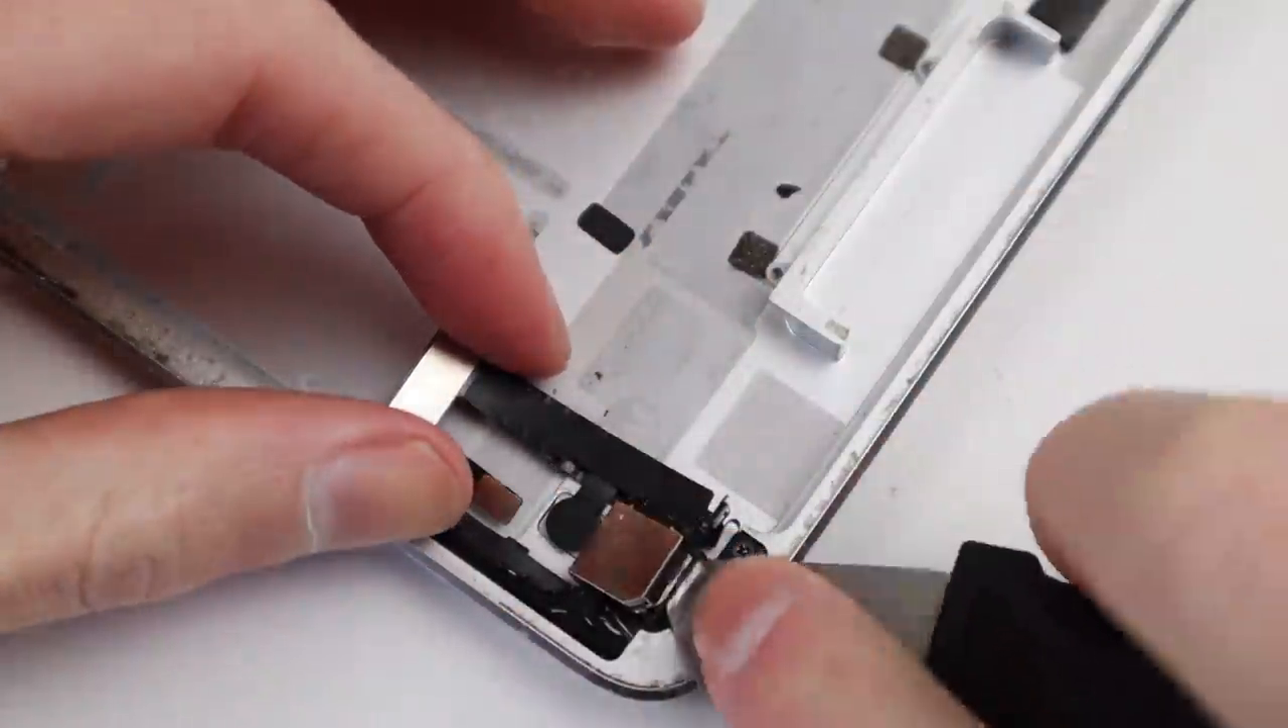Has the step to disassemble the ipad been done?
No.